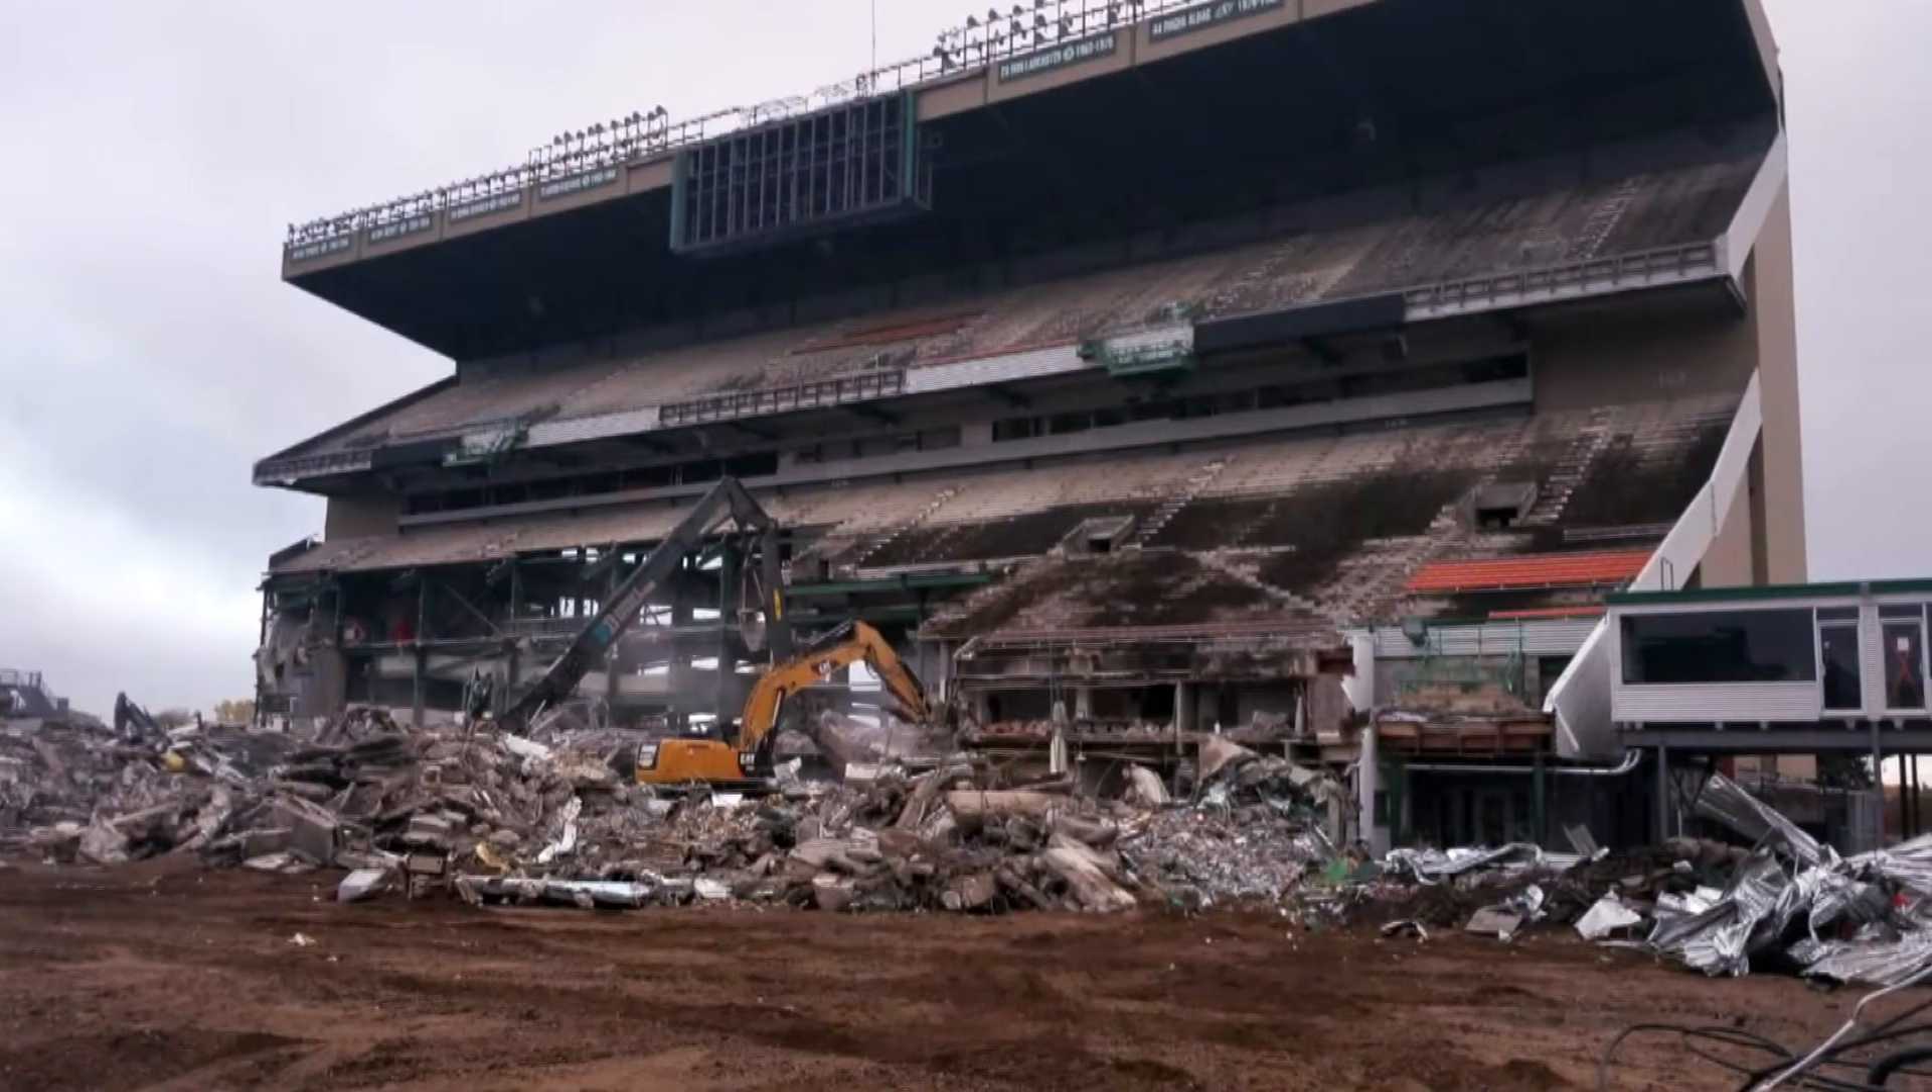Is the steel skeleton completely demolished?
No.